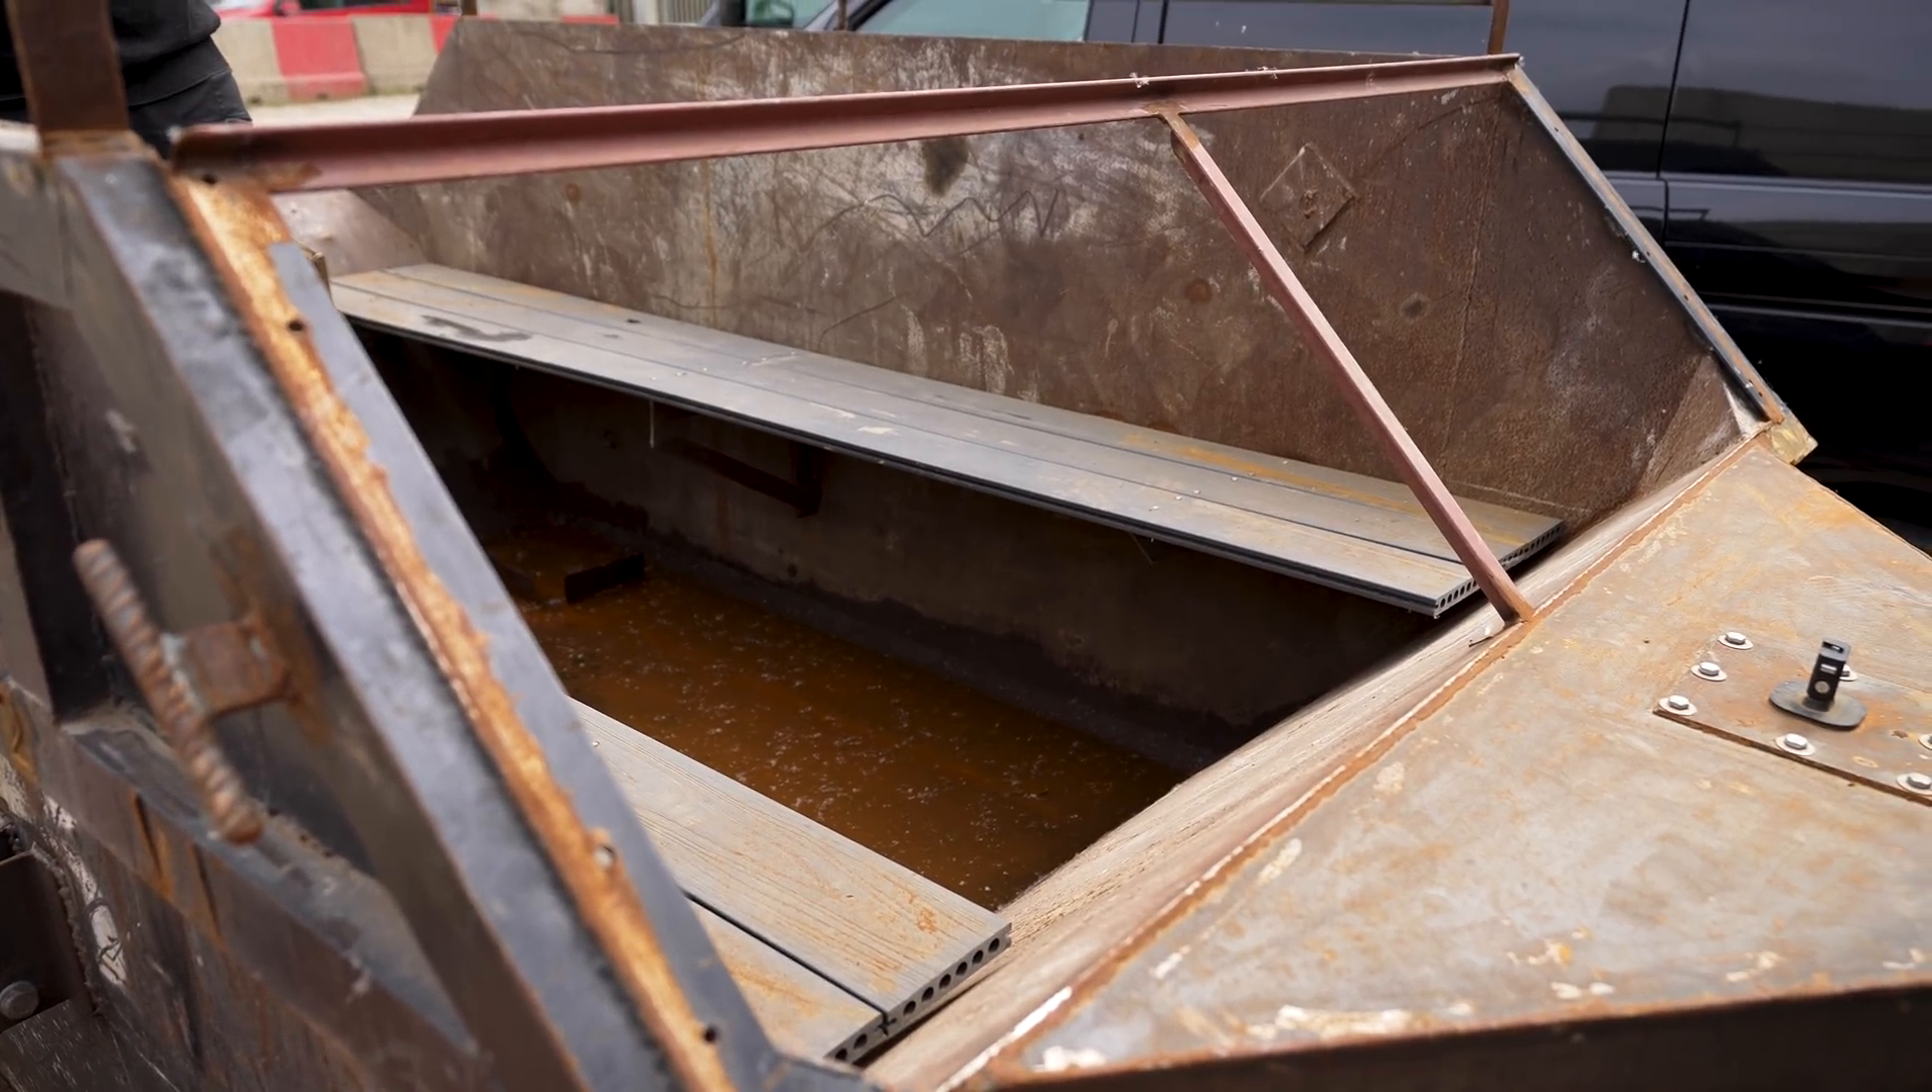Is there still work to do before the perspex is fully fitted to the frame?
Yes.